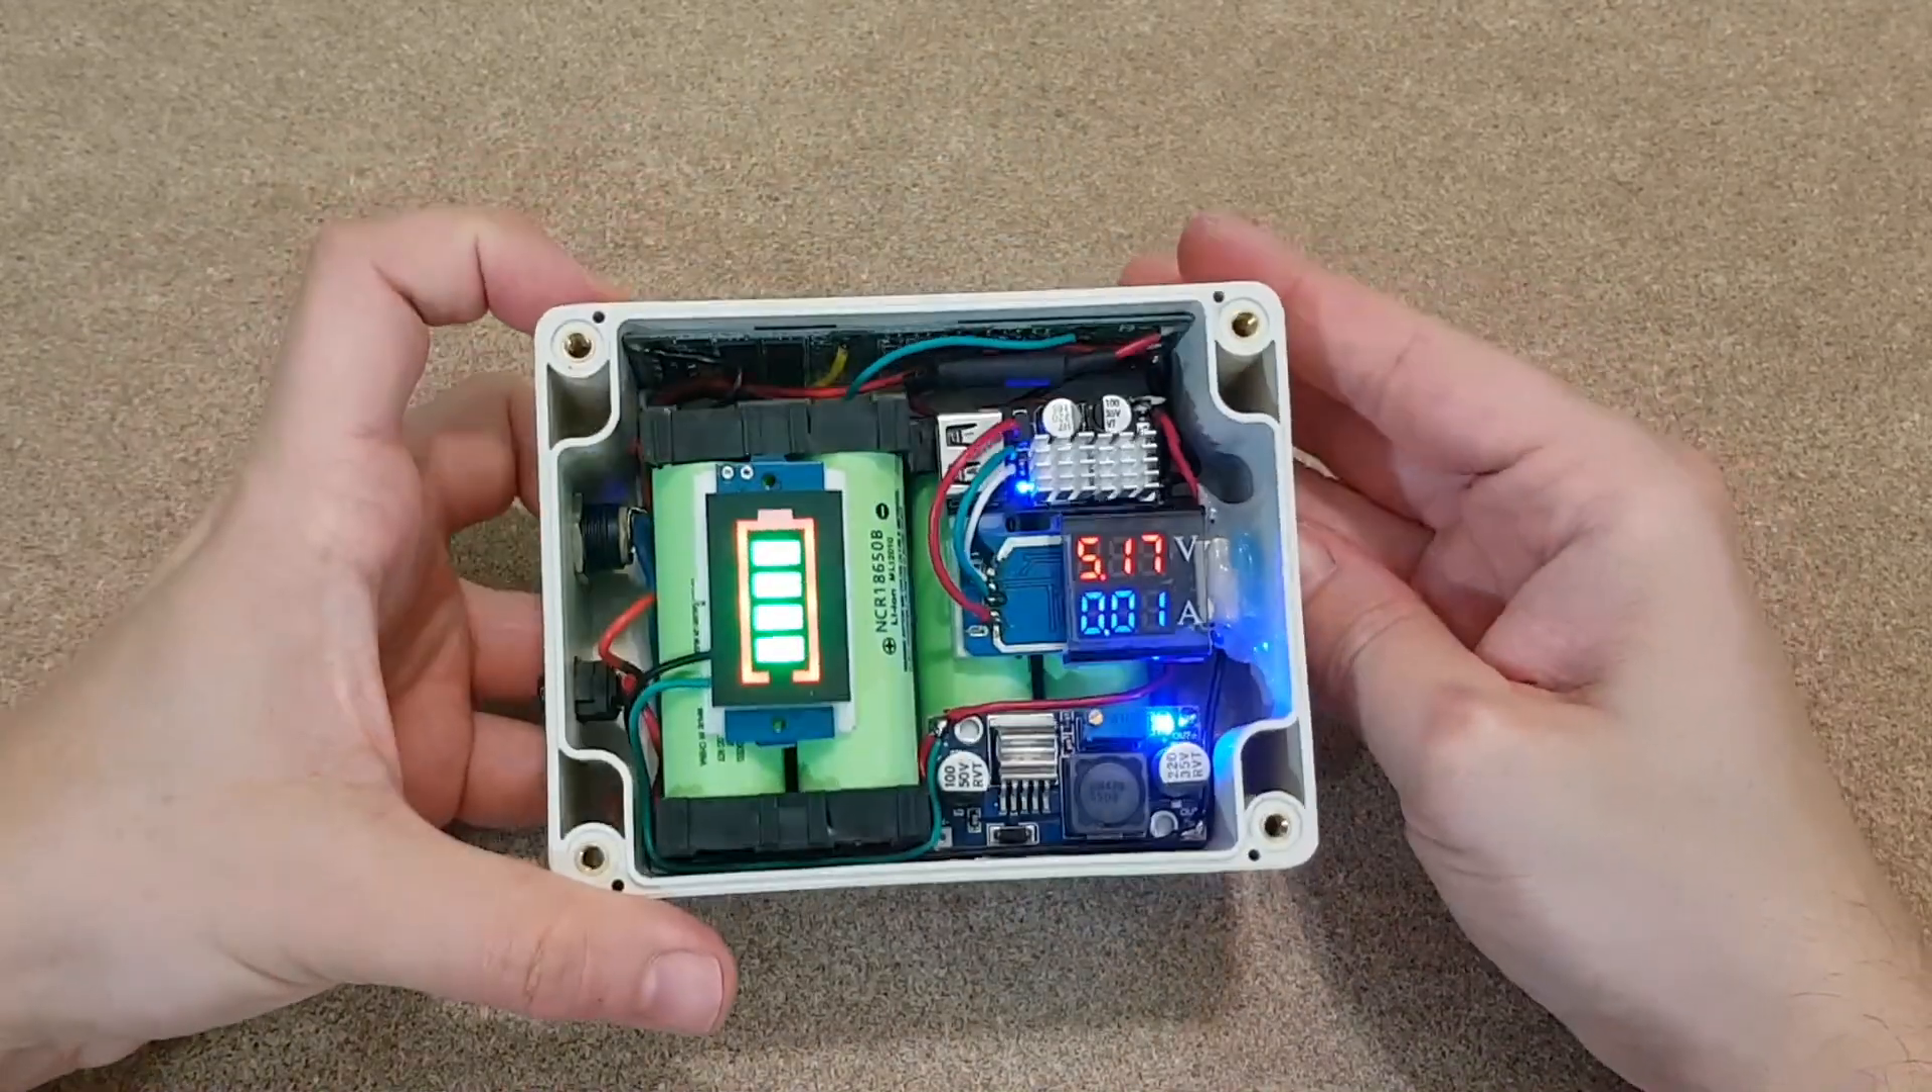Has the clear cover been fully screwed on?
No.